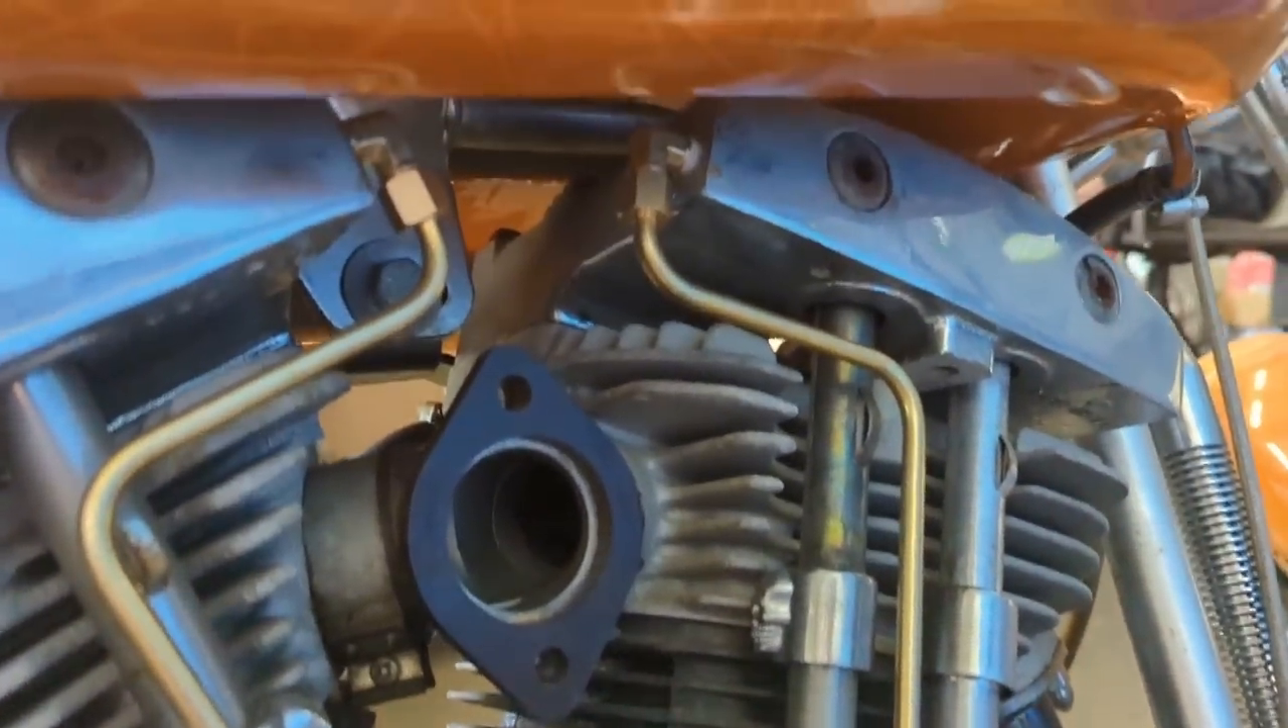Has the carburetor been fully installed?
No.